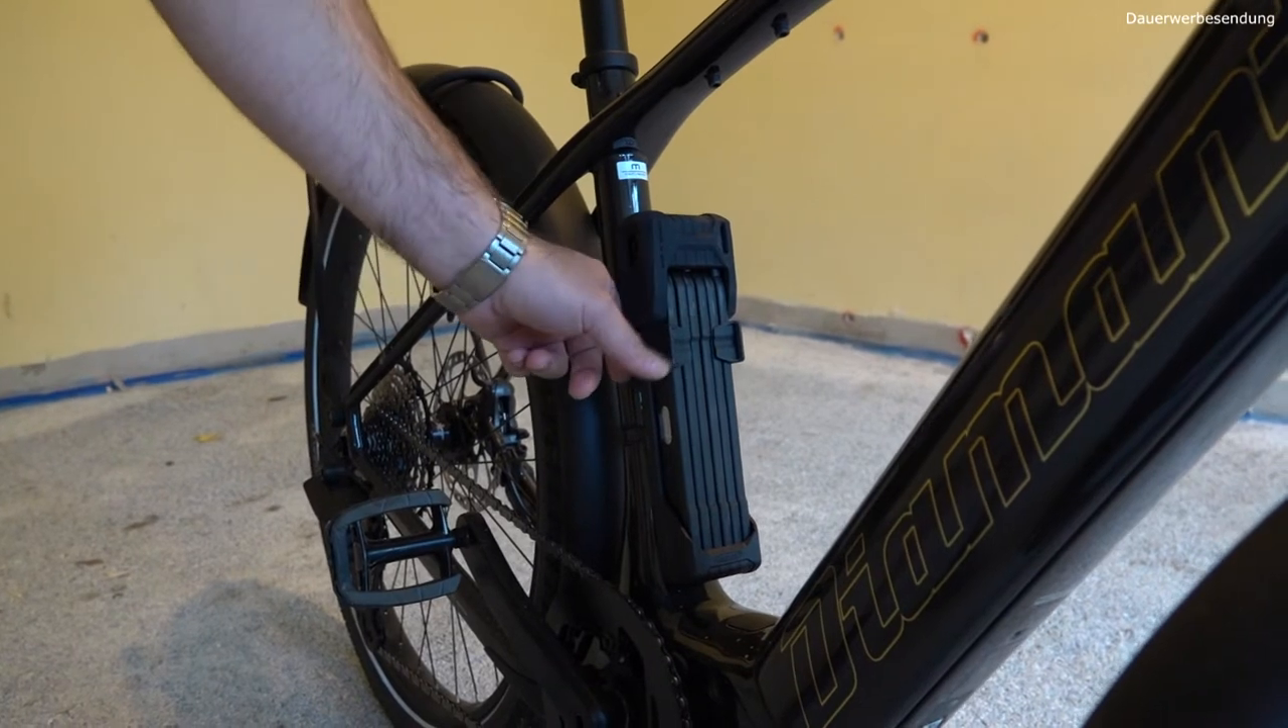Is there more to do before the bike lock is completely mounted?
No.